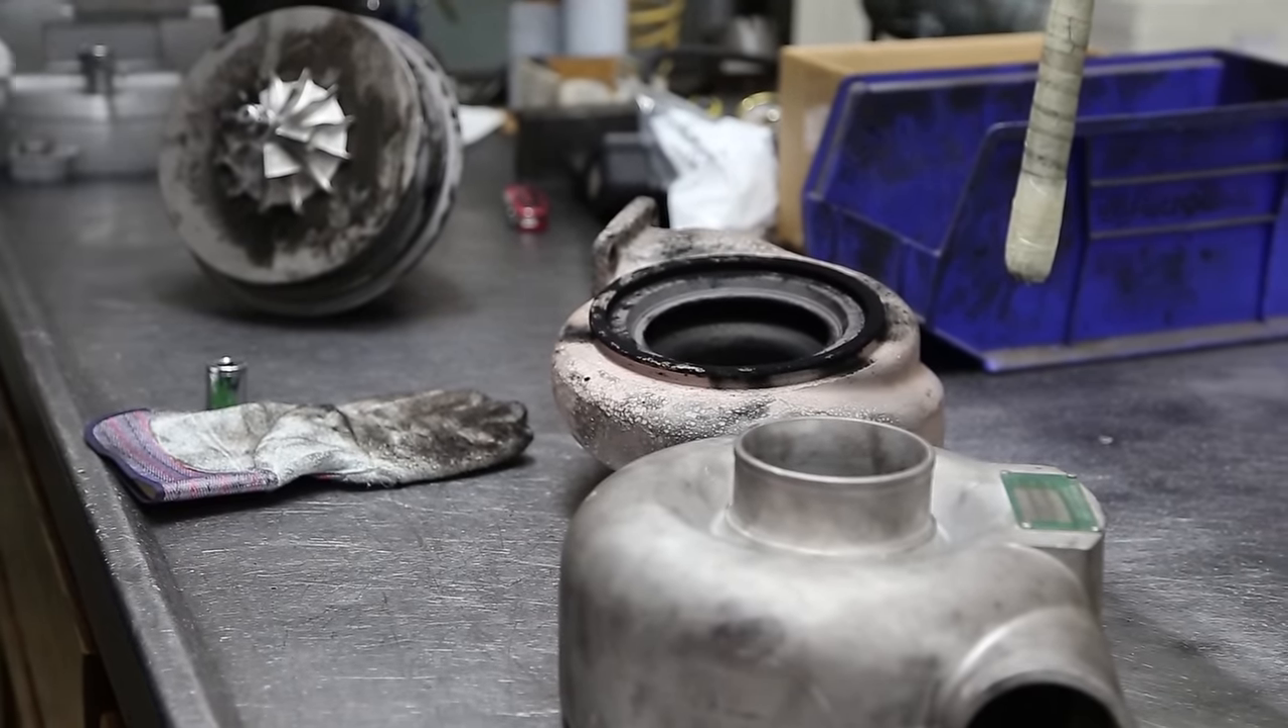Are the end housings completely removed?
Yes.